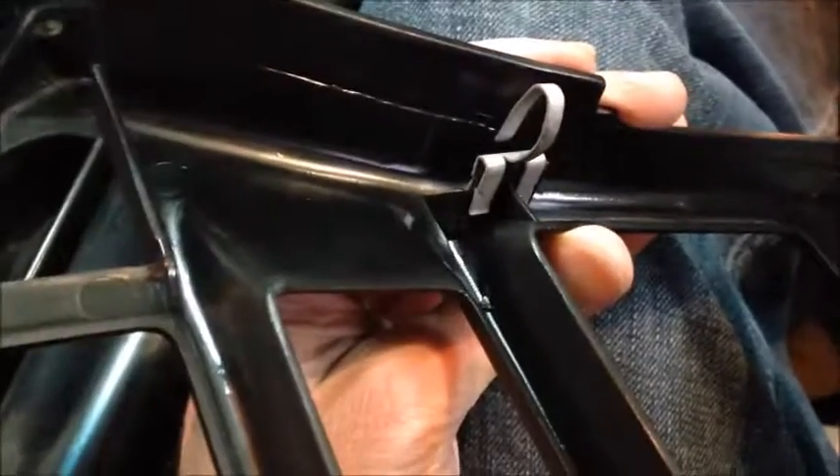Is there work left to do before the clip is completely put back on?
No.